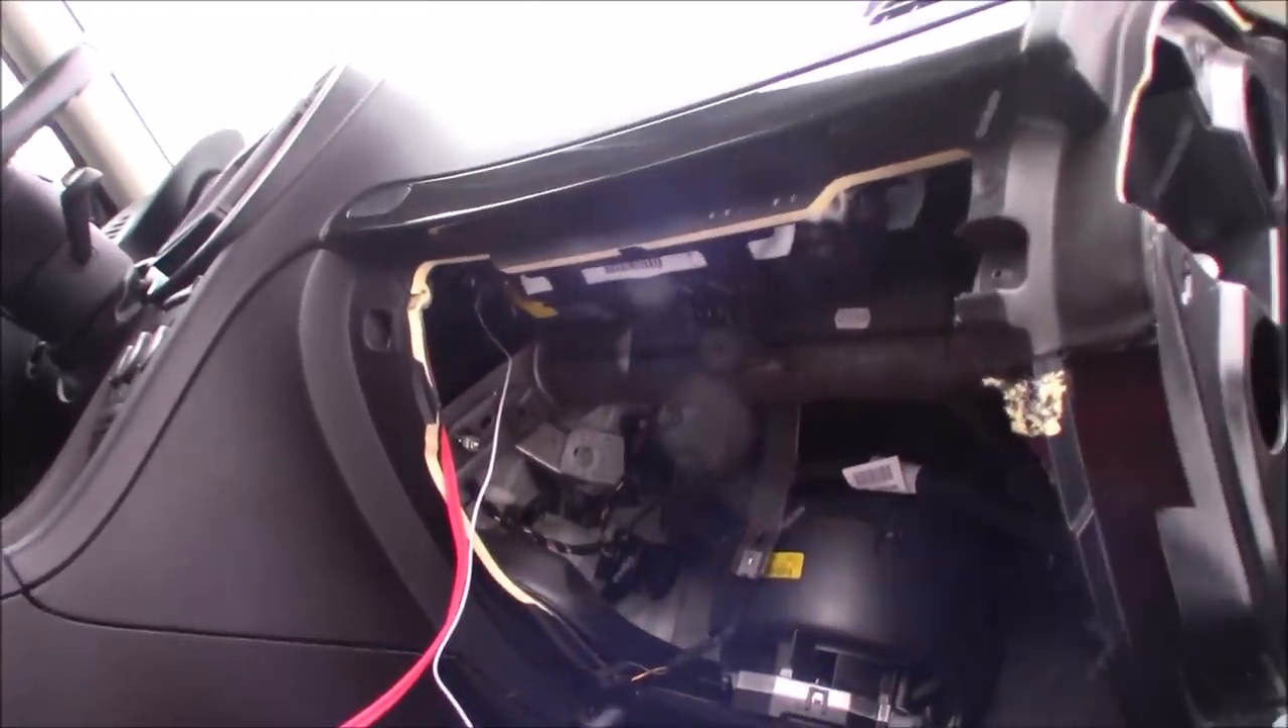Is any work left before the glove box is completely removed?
No.